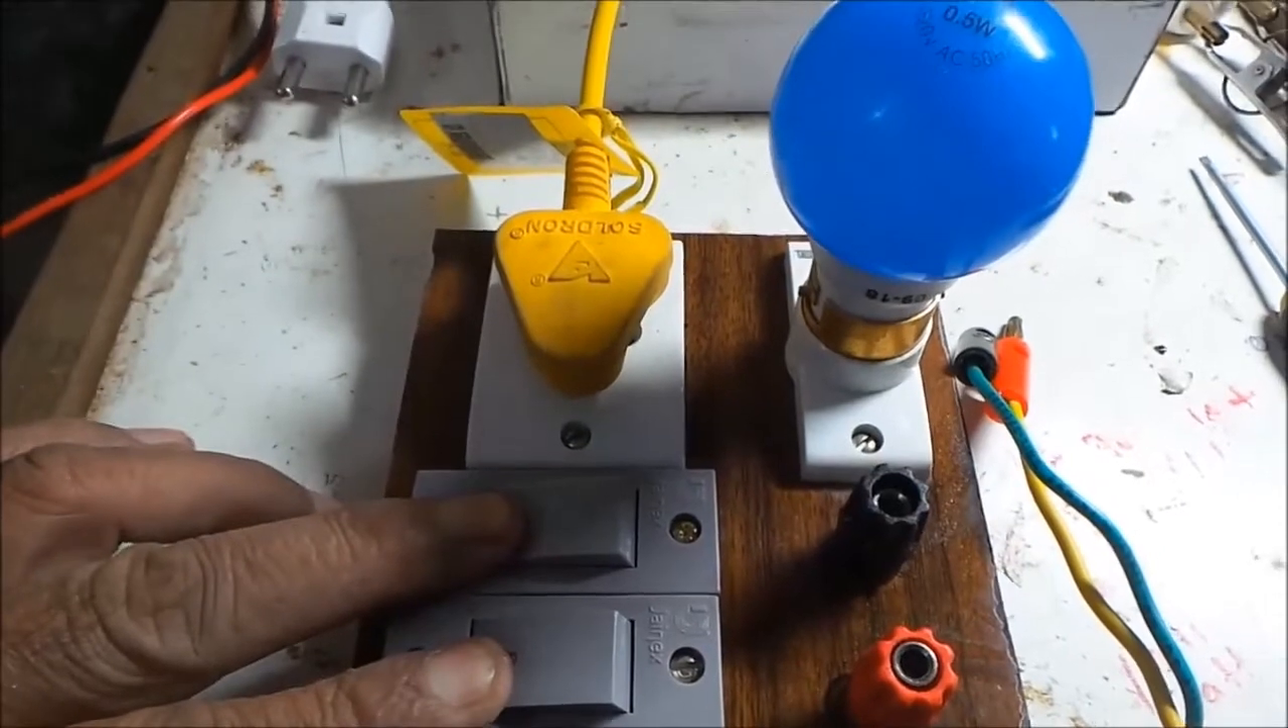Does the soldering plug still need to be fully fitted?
No.